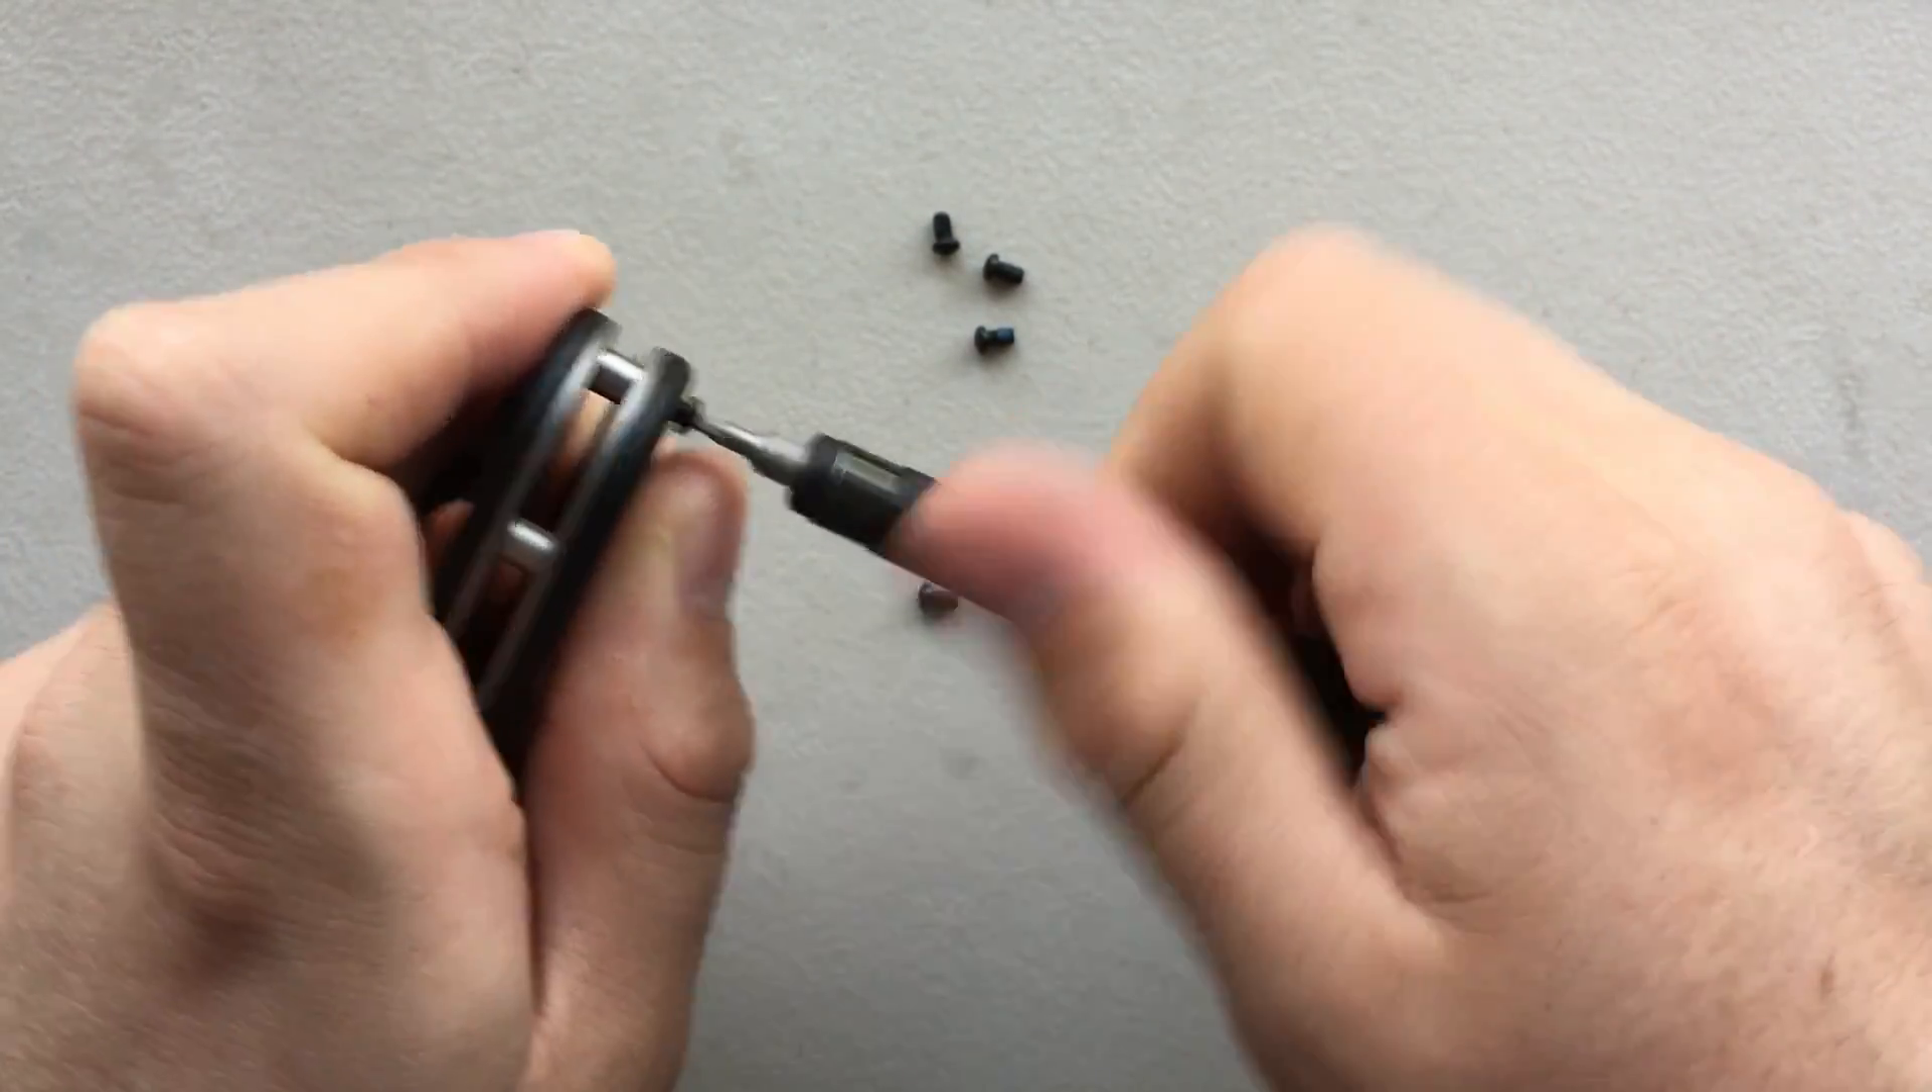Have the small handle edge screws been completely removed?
No.